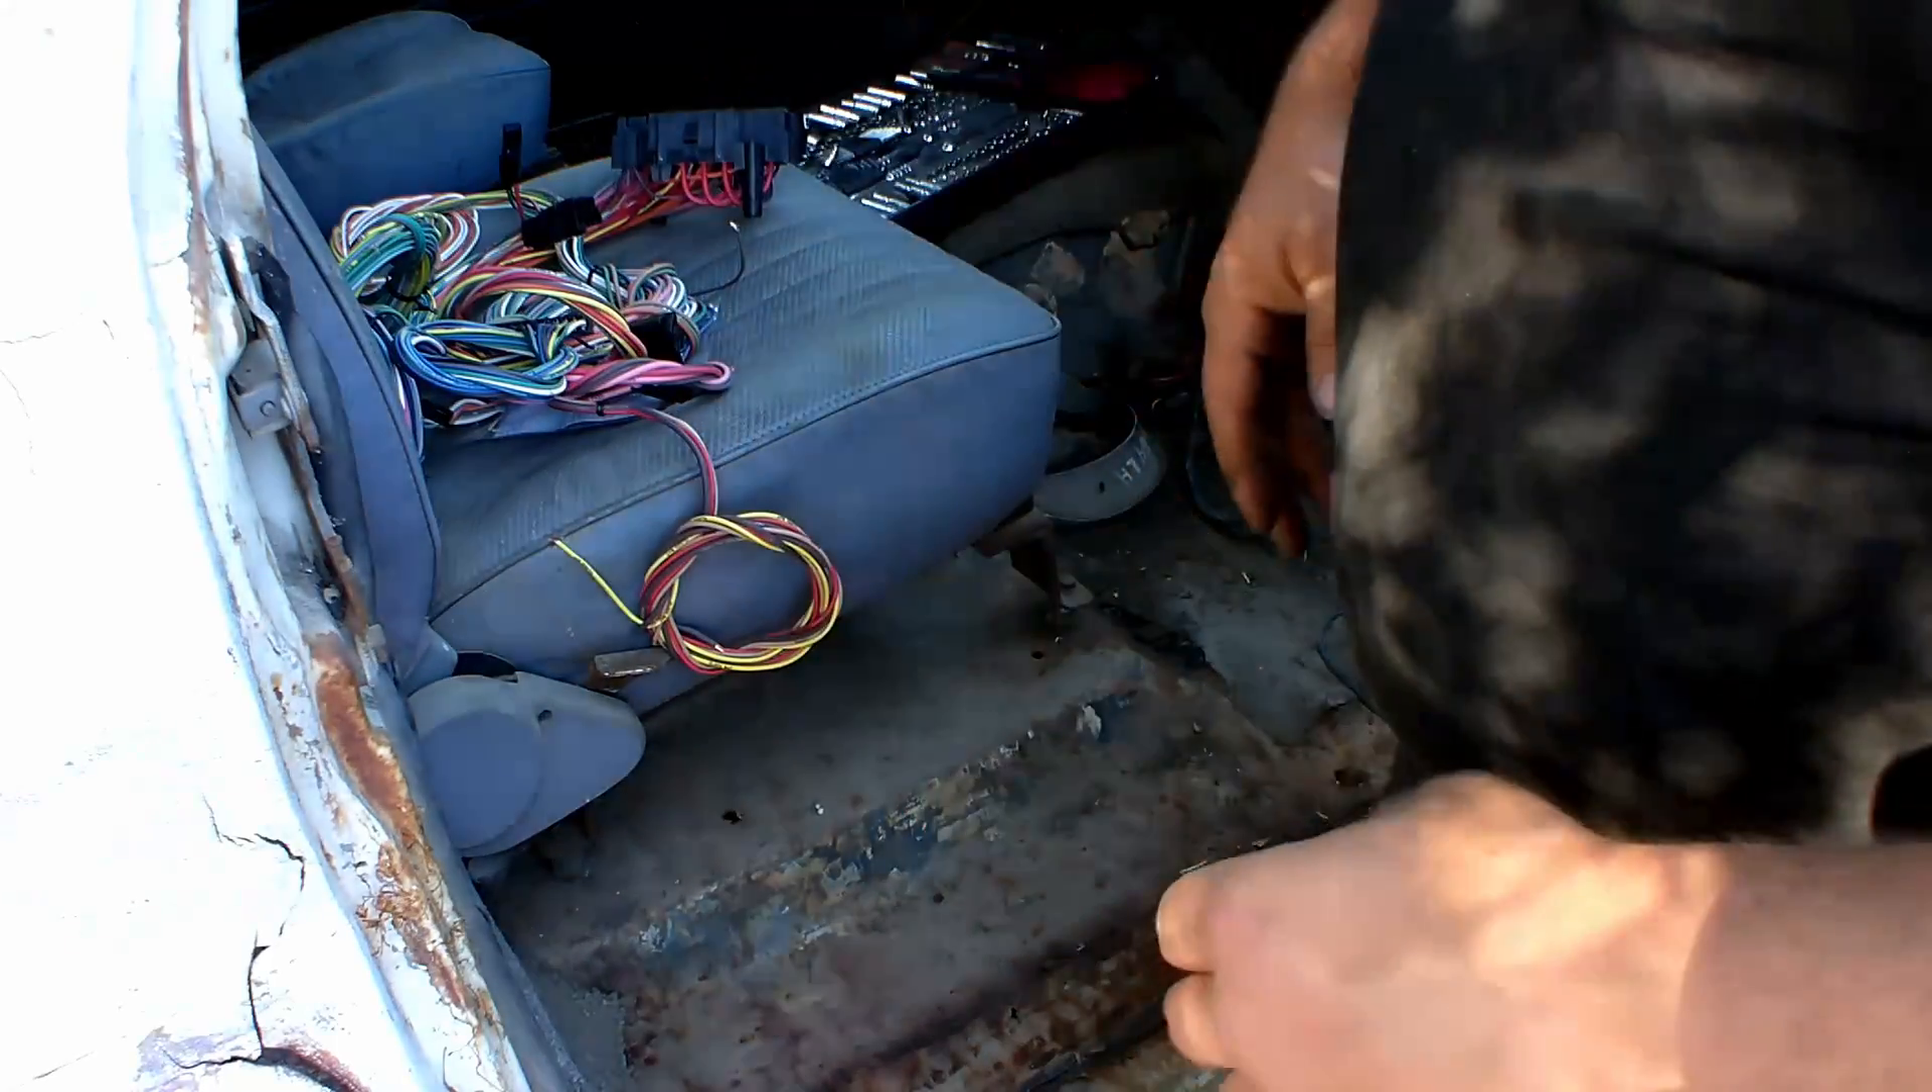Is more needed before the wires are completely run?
Yes.